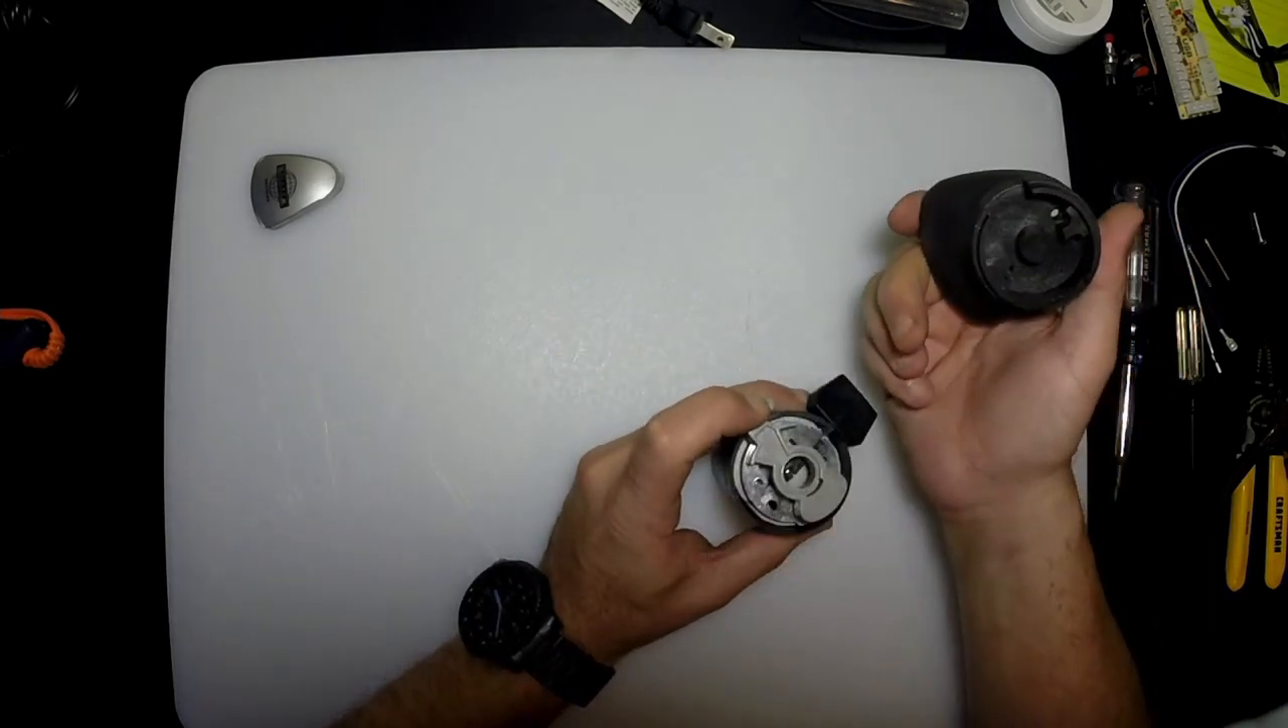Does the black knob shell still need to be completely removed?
No.